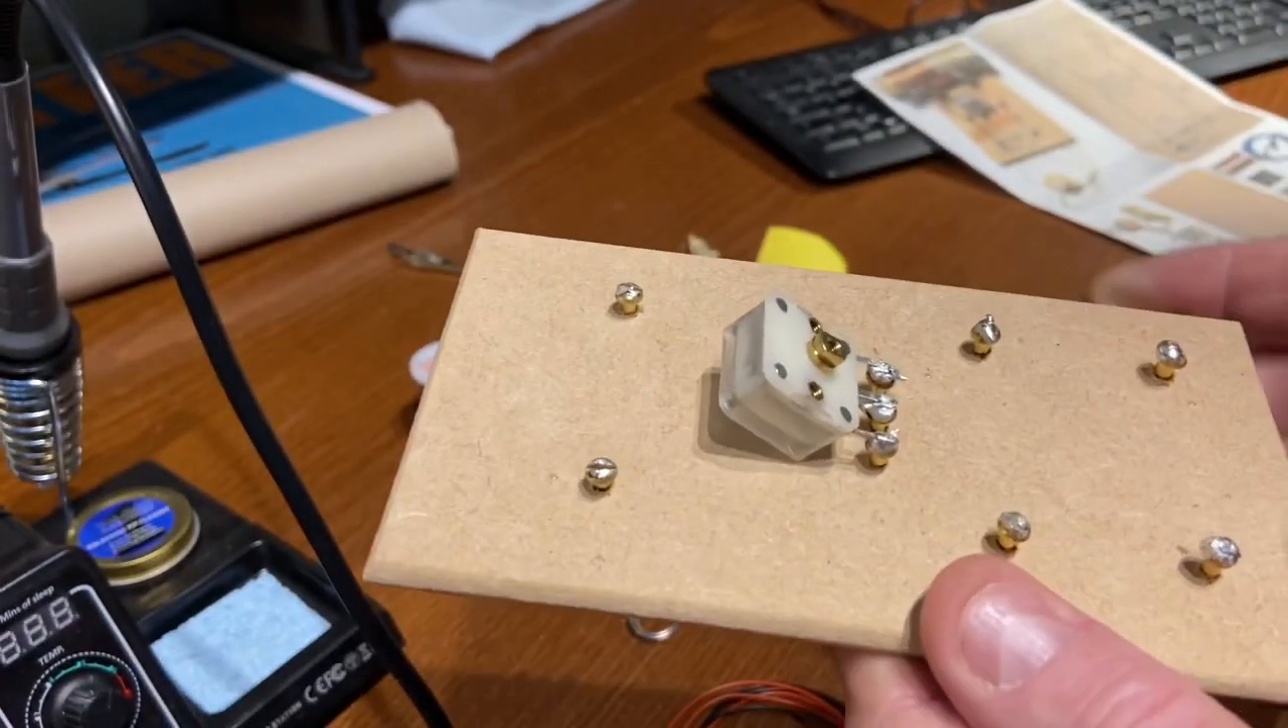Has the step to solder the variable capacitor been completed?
Yes.